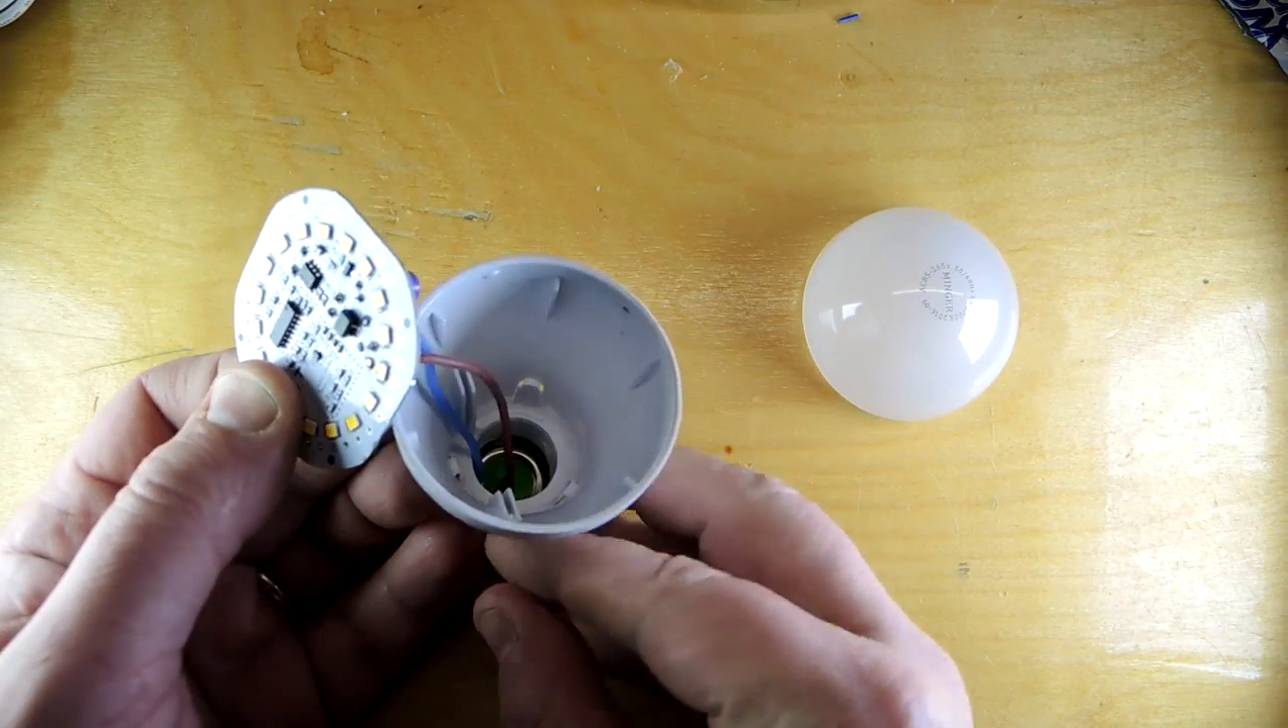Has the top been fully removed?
Yes.